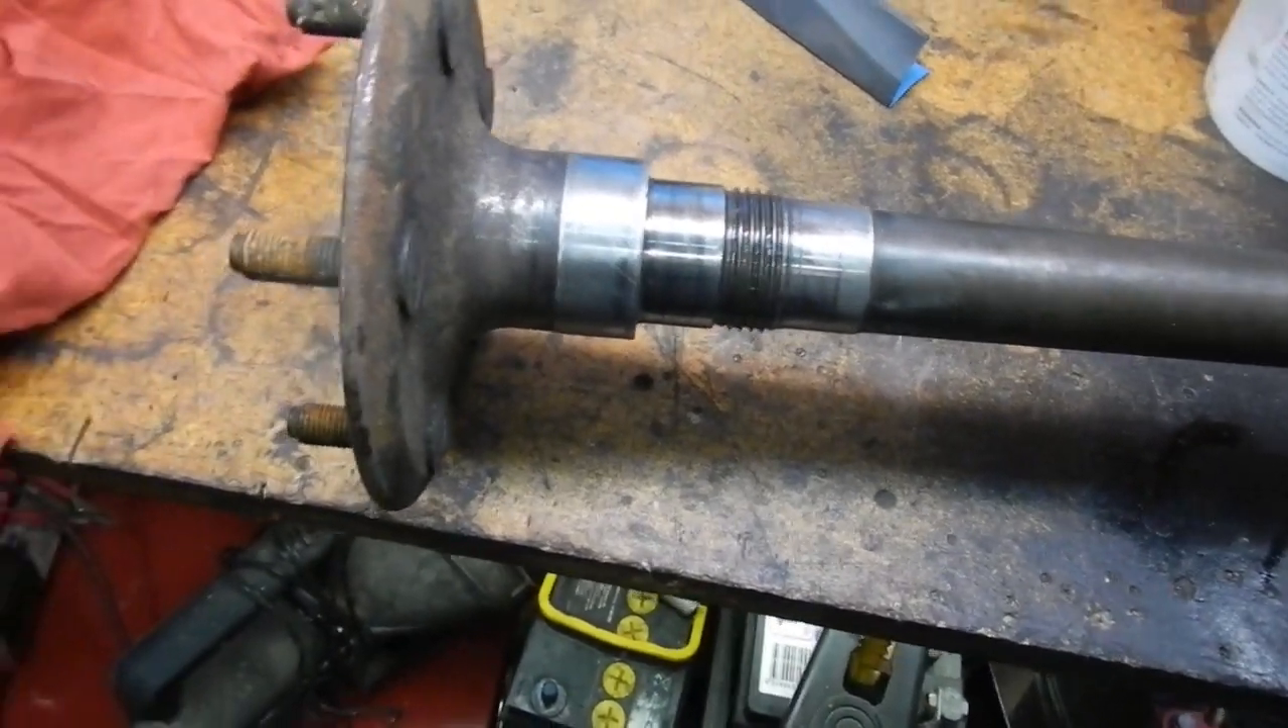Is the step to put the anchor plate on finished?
No.